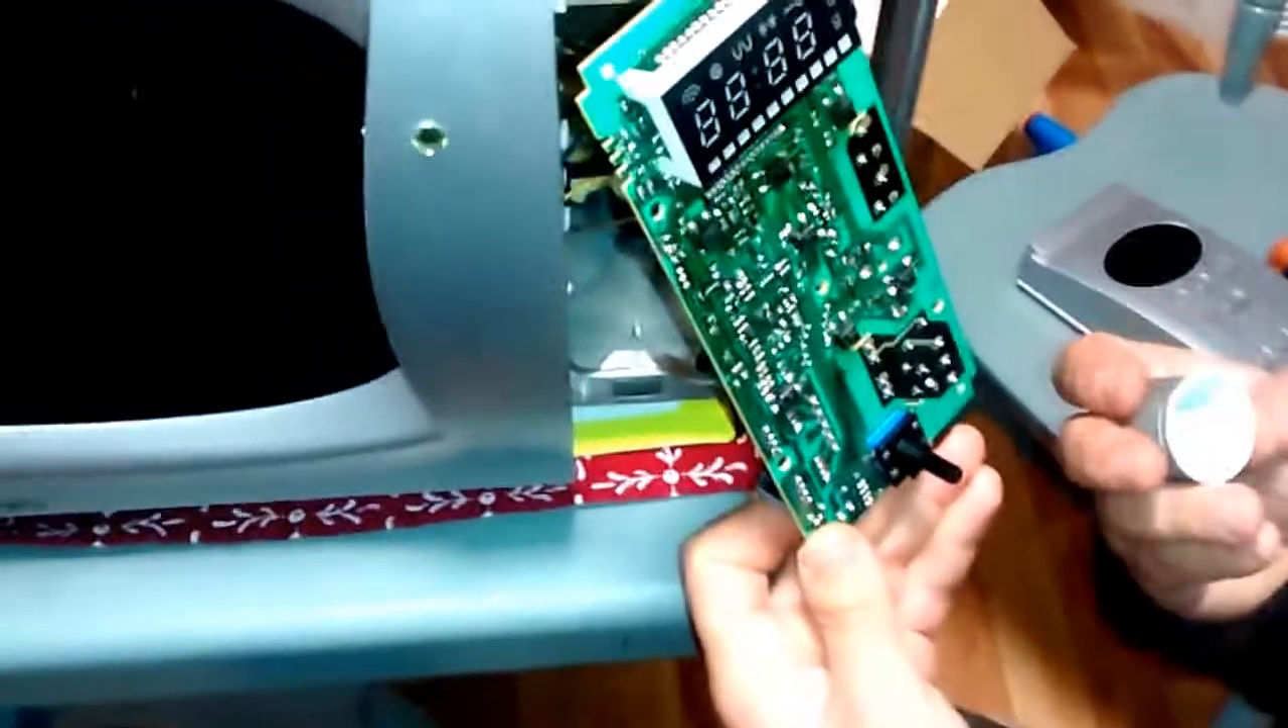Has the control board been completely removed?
Yes.